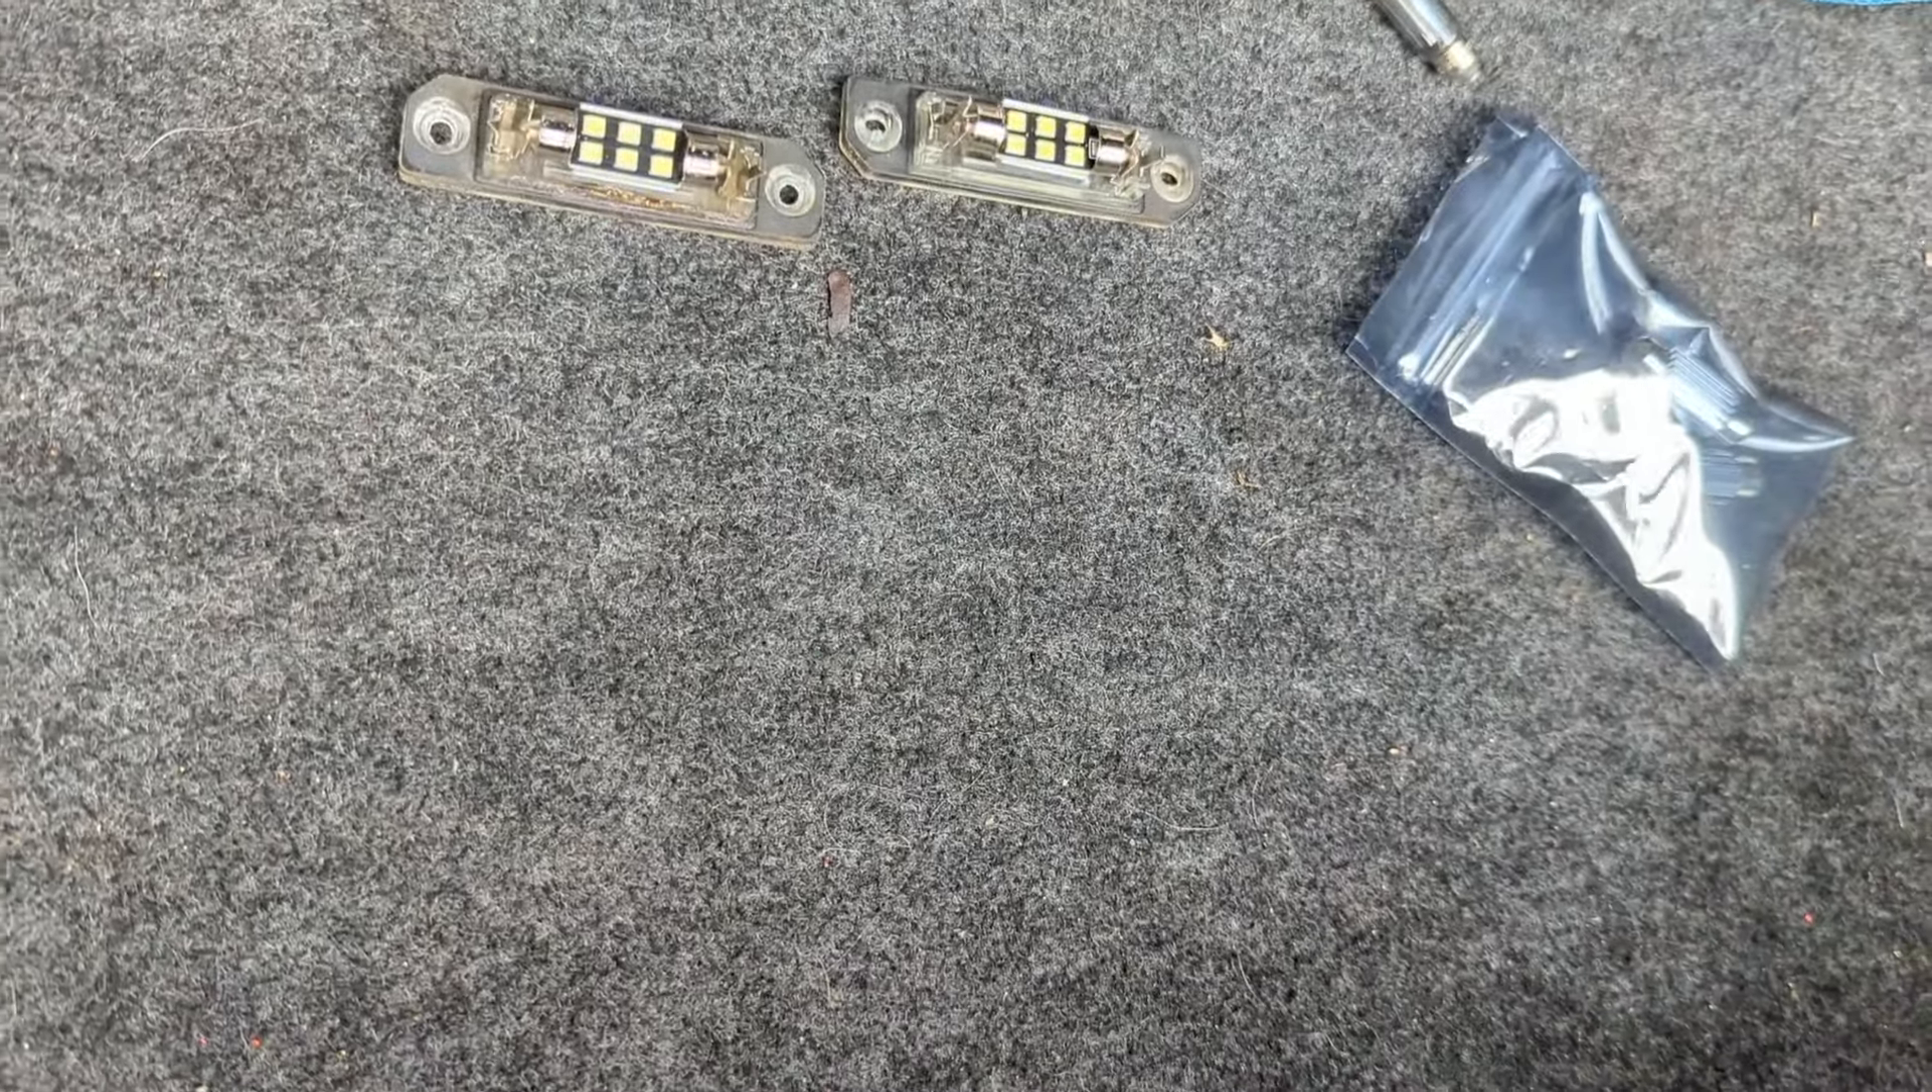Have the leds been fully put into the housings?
Yes.